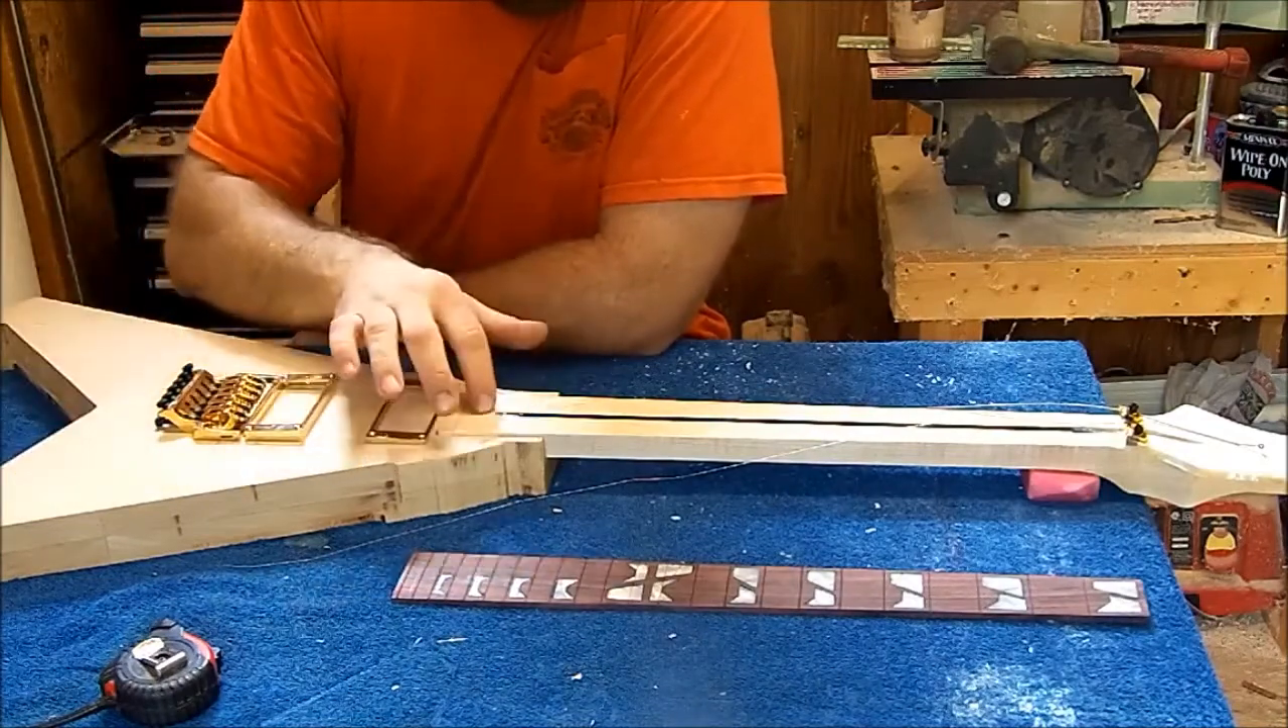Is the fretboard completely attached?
No.